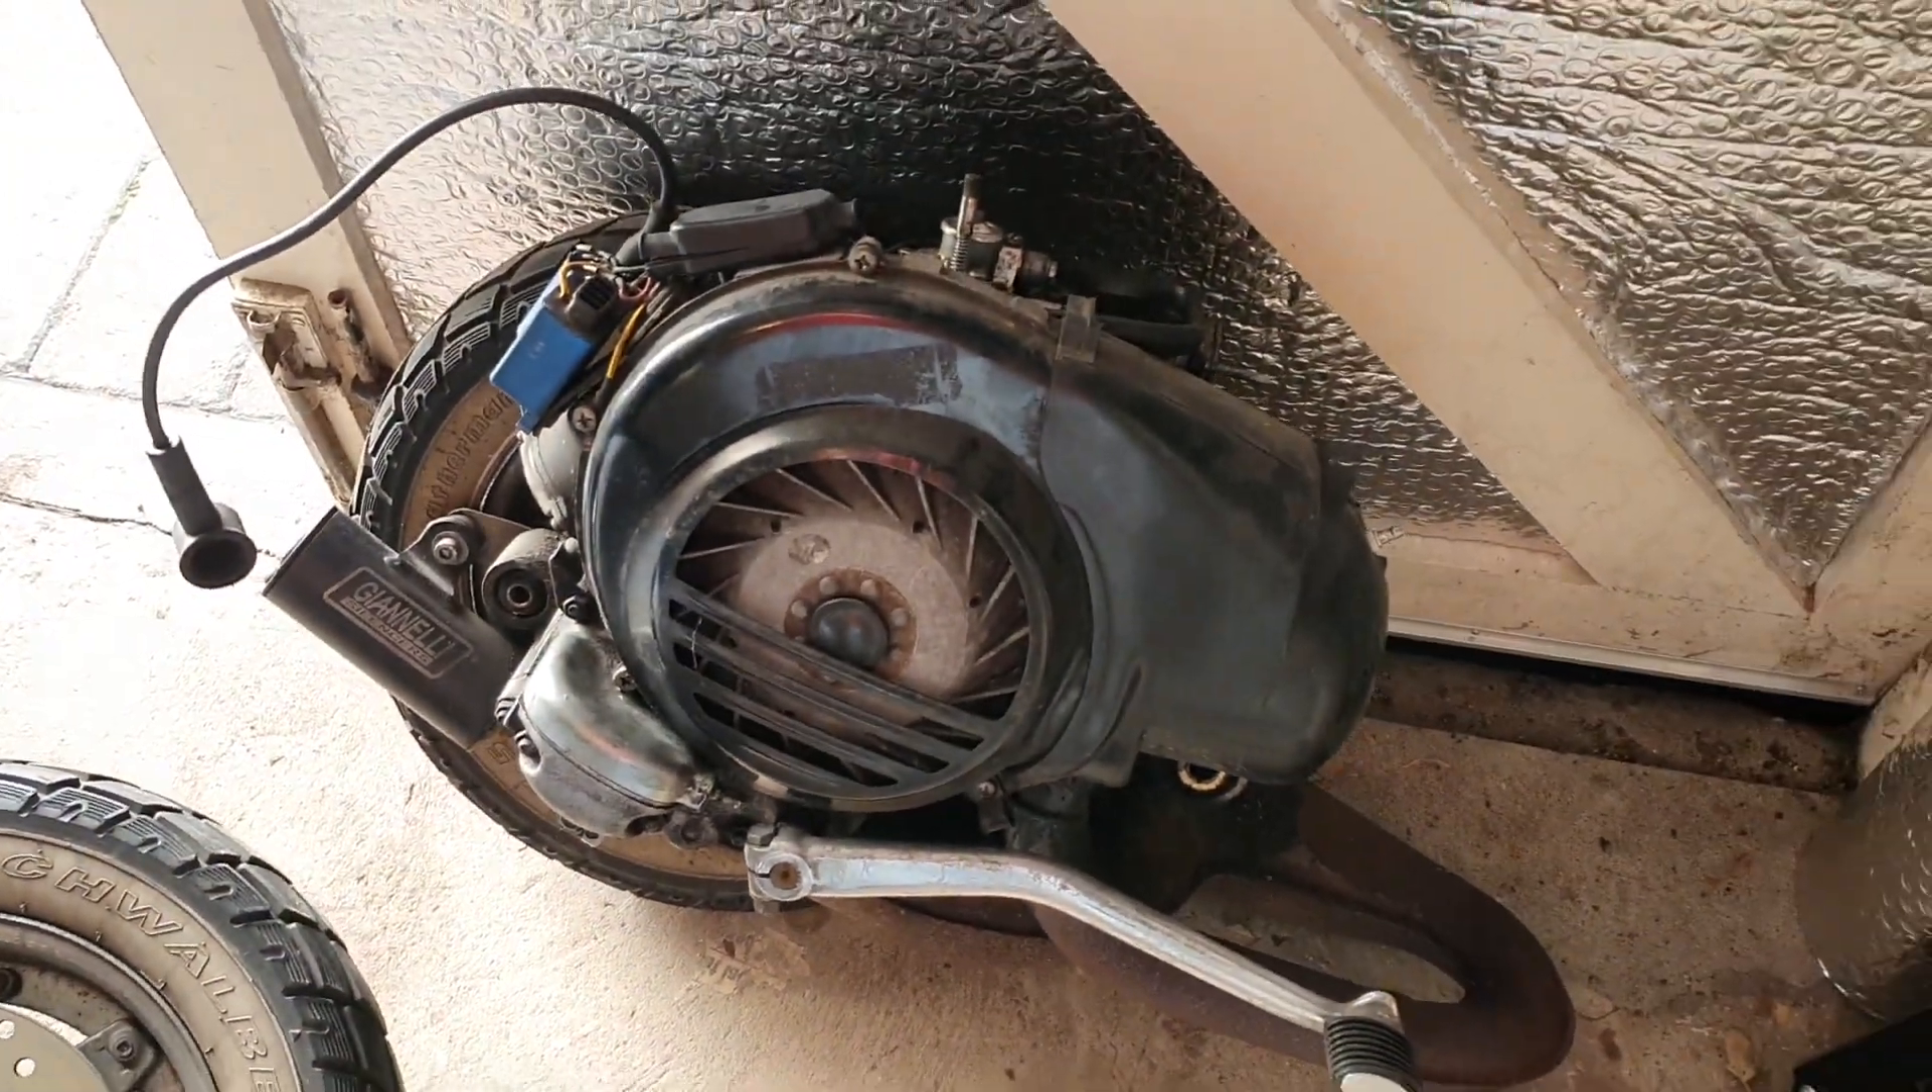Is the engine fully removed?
Yes.